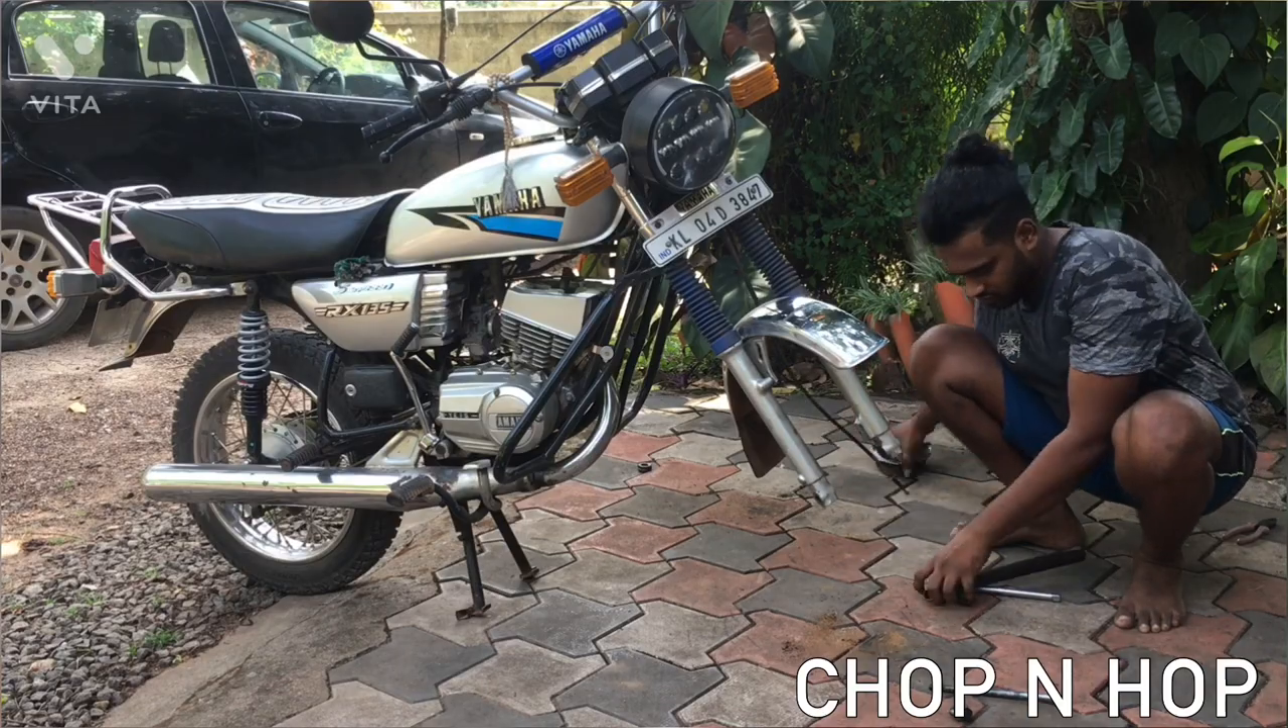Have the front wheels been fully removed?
Yes.